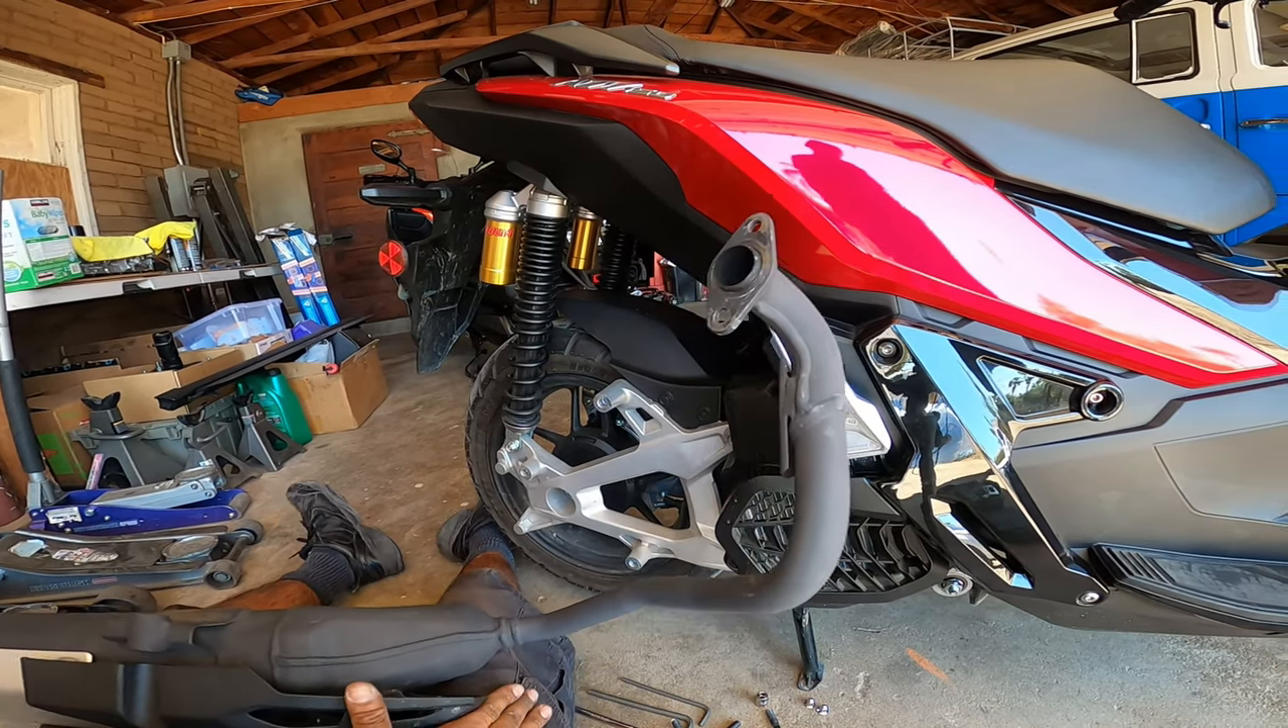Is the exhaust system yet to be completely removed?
No.